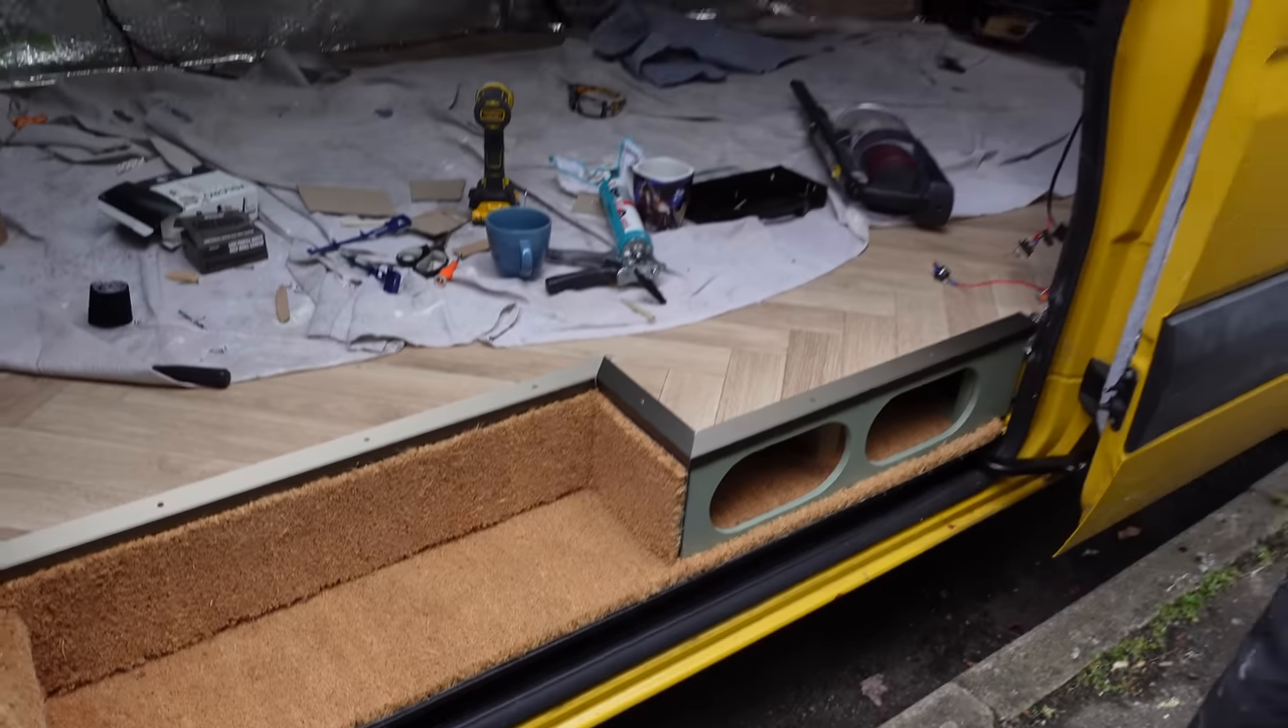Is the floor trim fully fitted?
Yes.